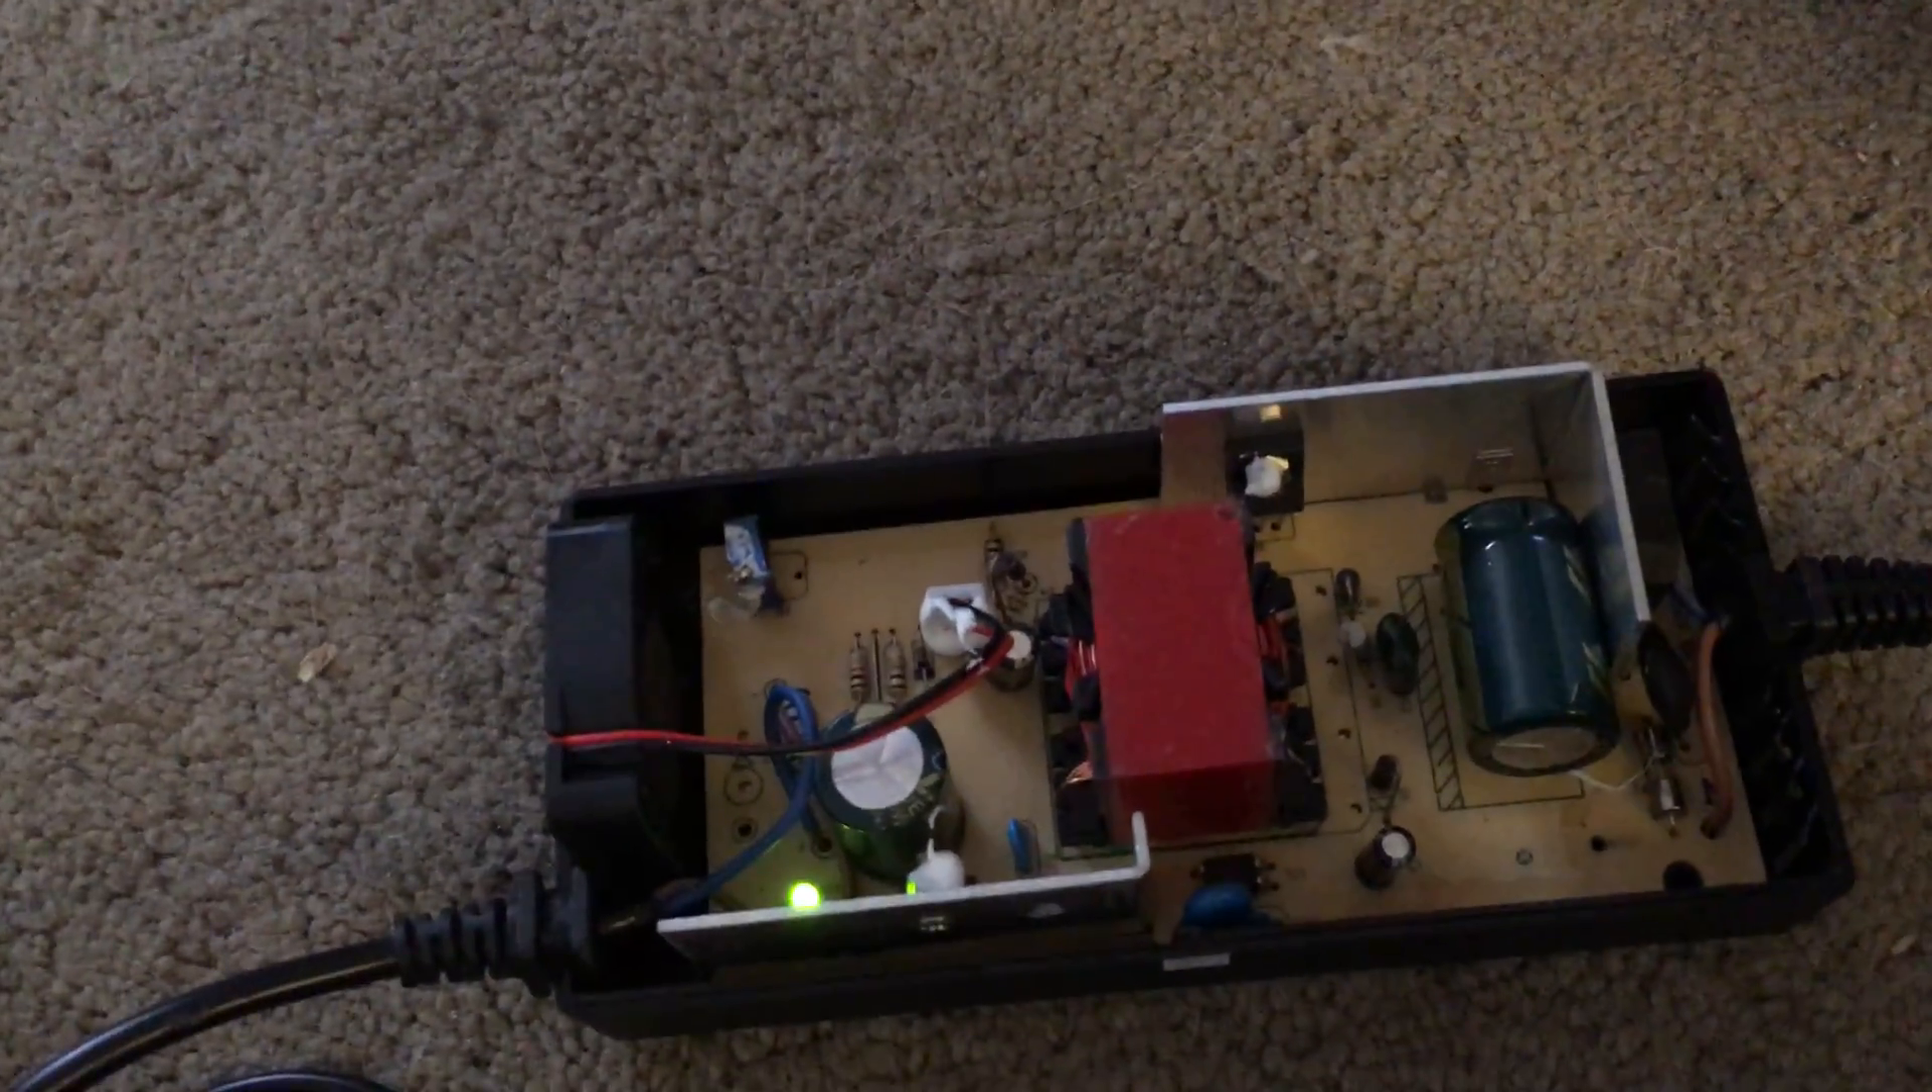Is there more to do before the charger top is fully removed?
No.